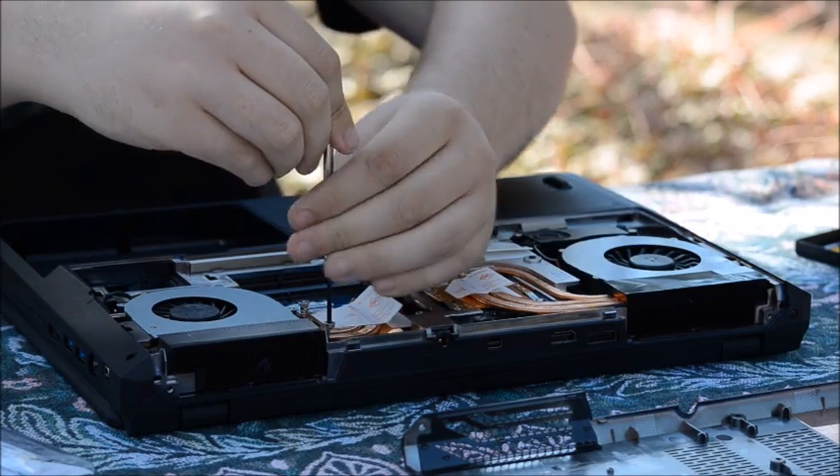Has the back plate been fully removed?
Yes.